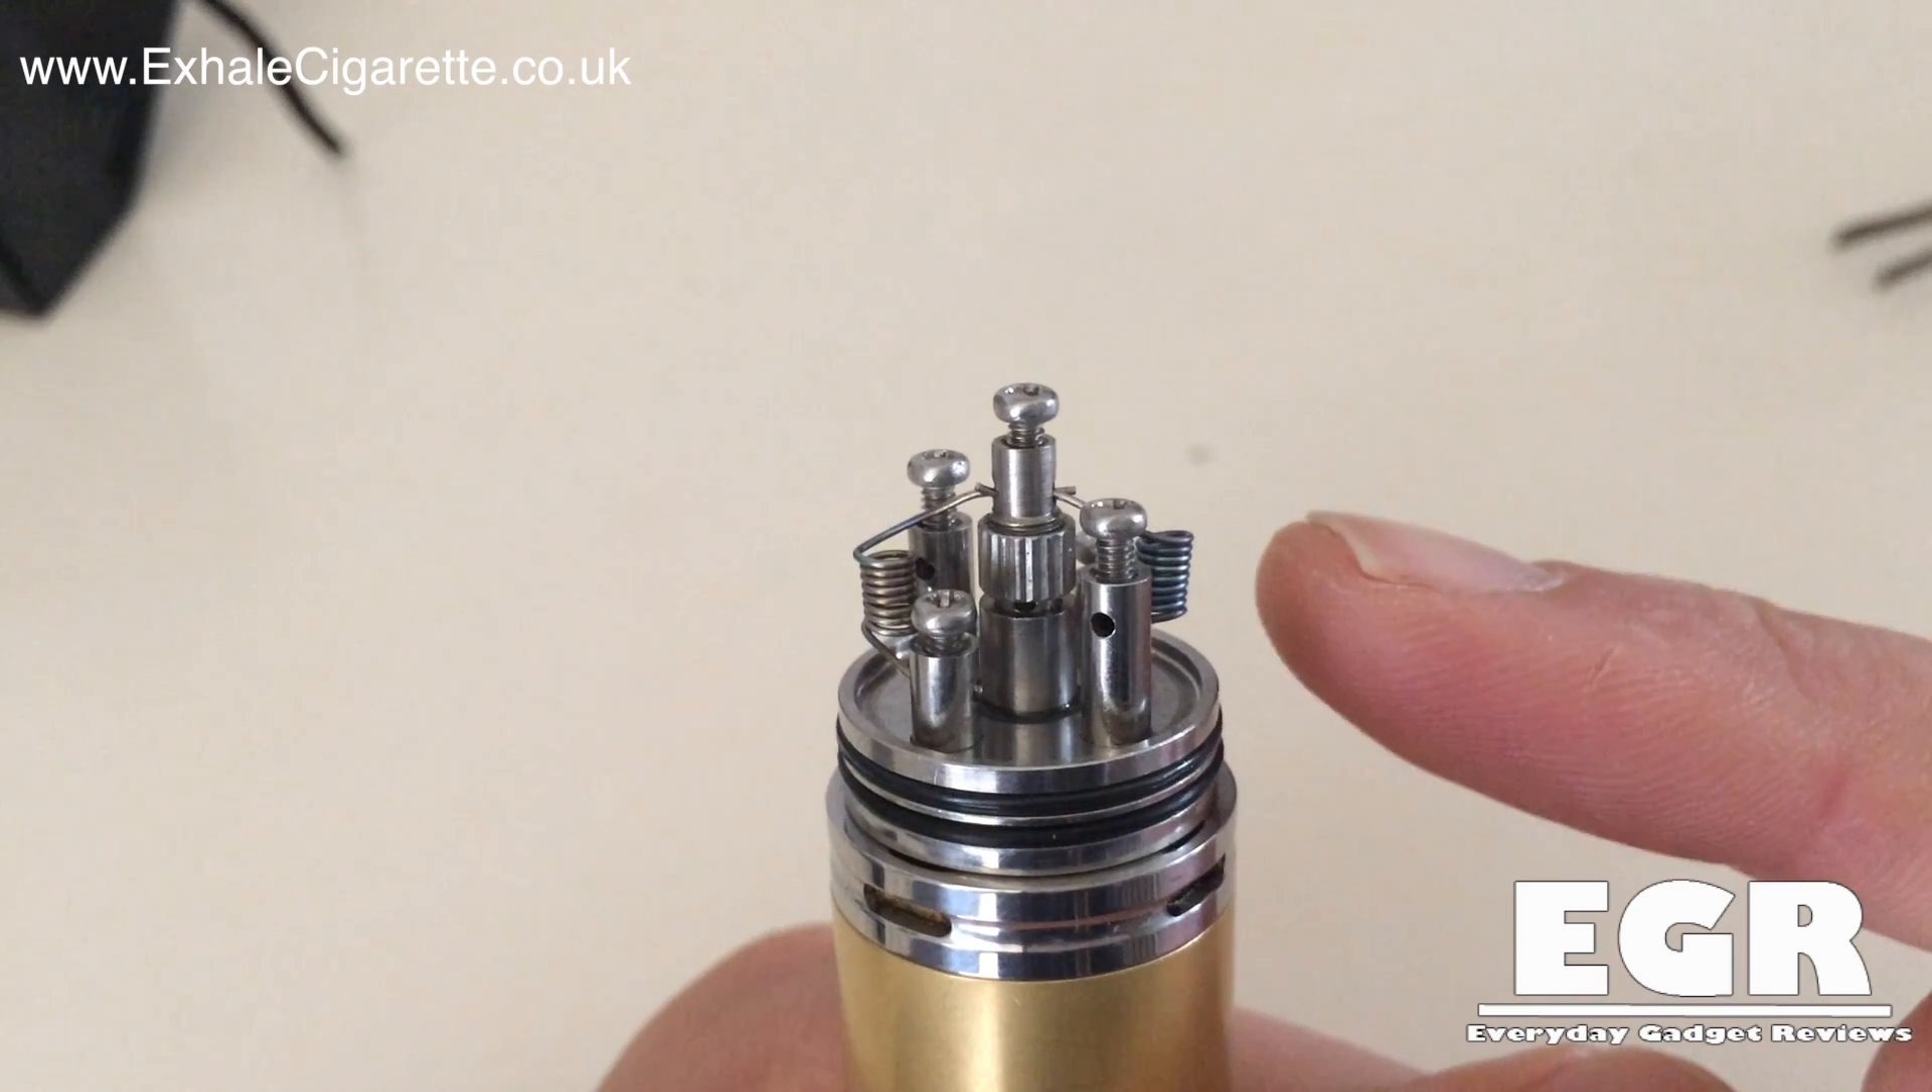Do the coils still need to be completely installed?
No.